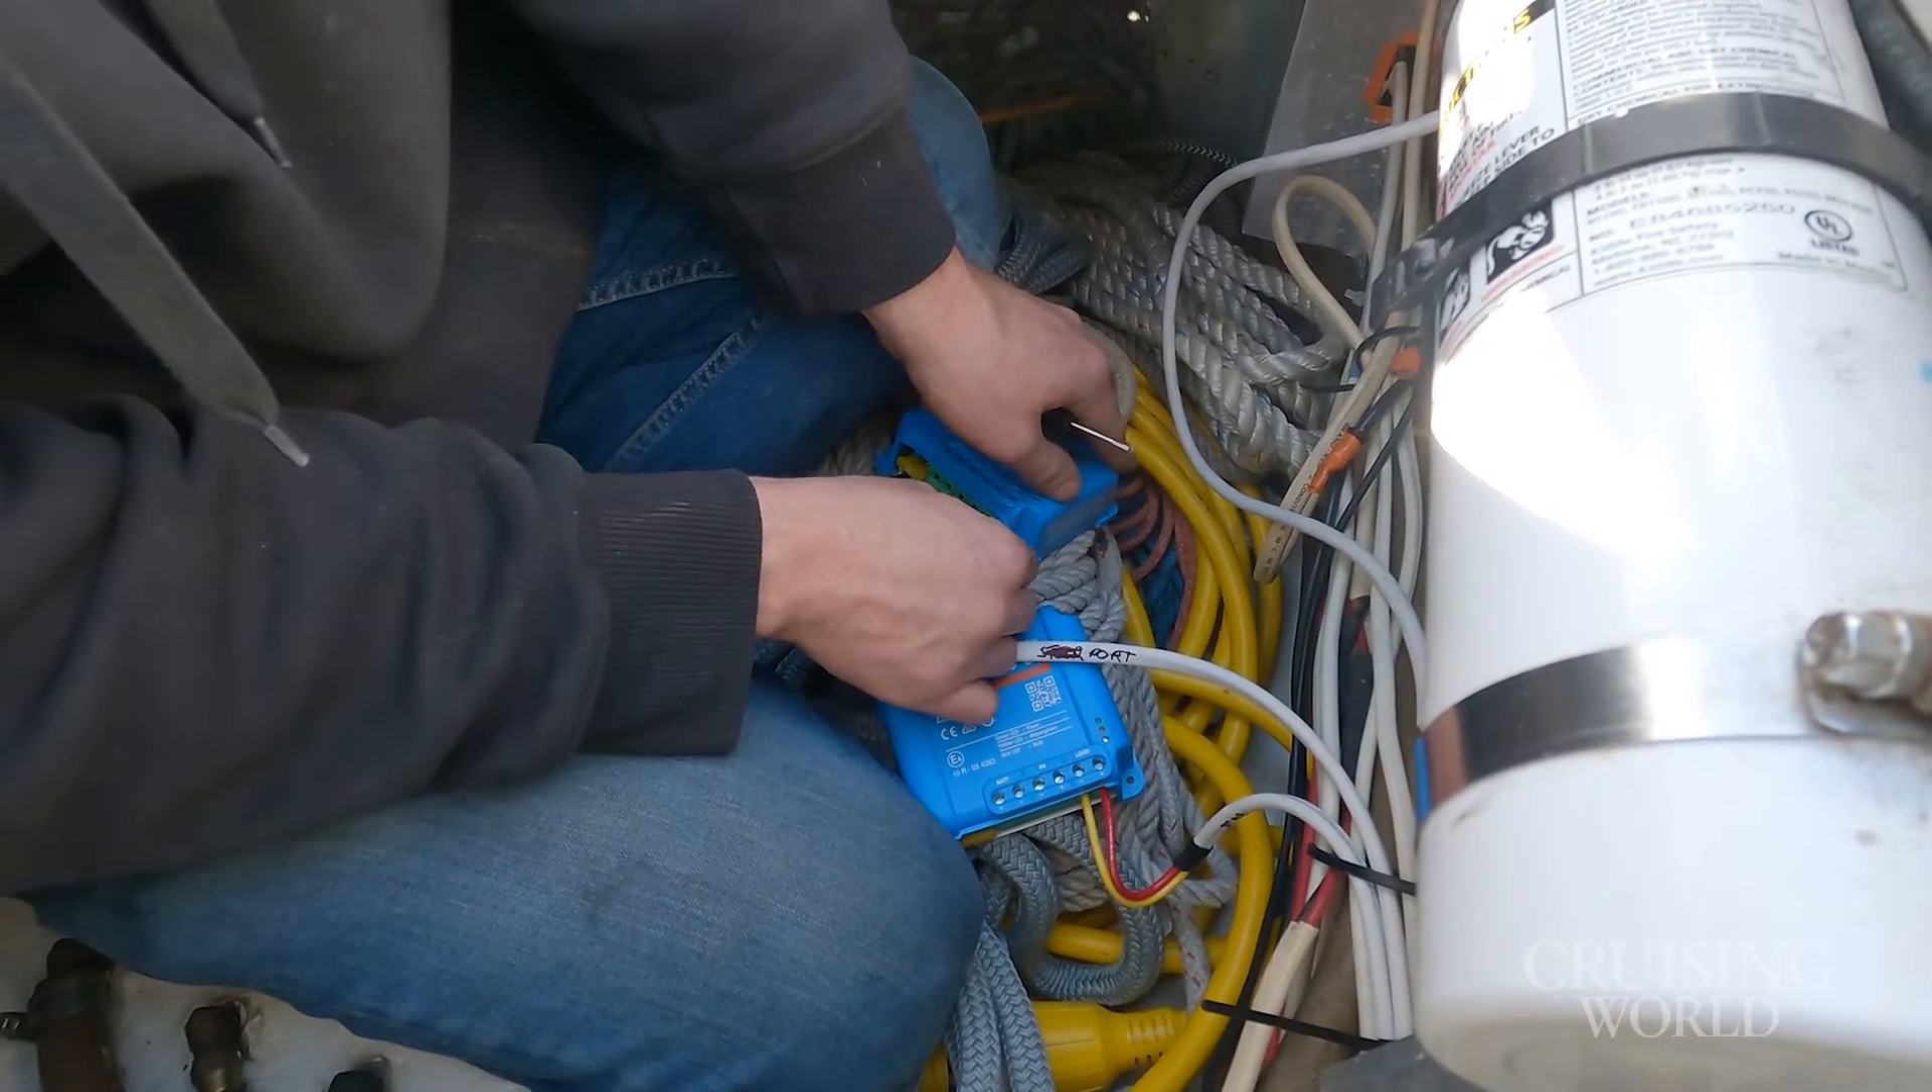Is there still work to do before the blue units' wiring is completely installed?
Yes.